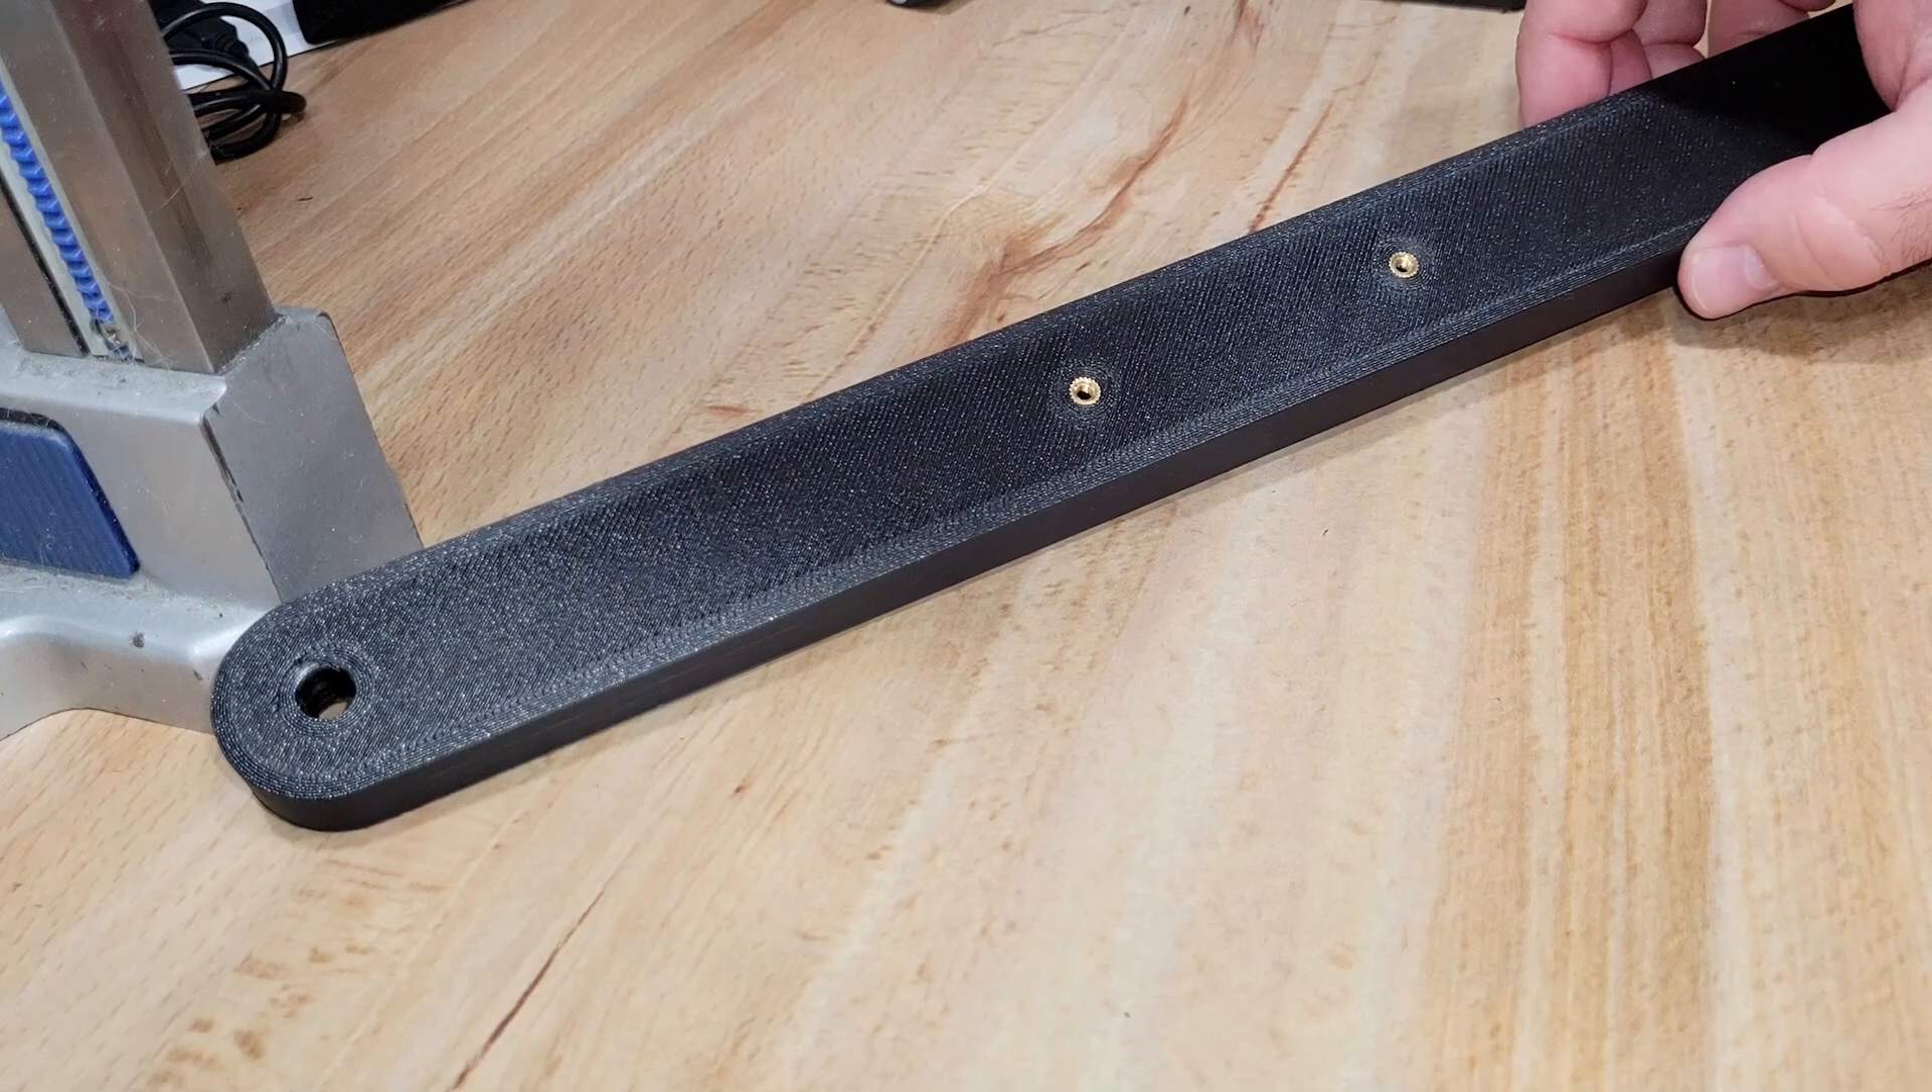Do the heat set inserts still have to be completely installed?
No.